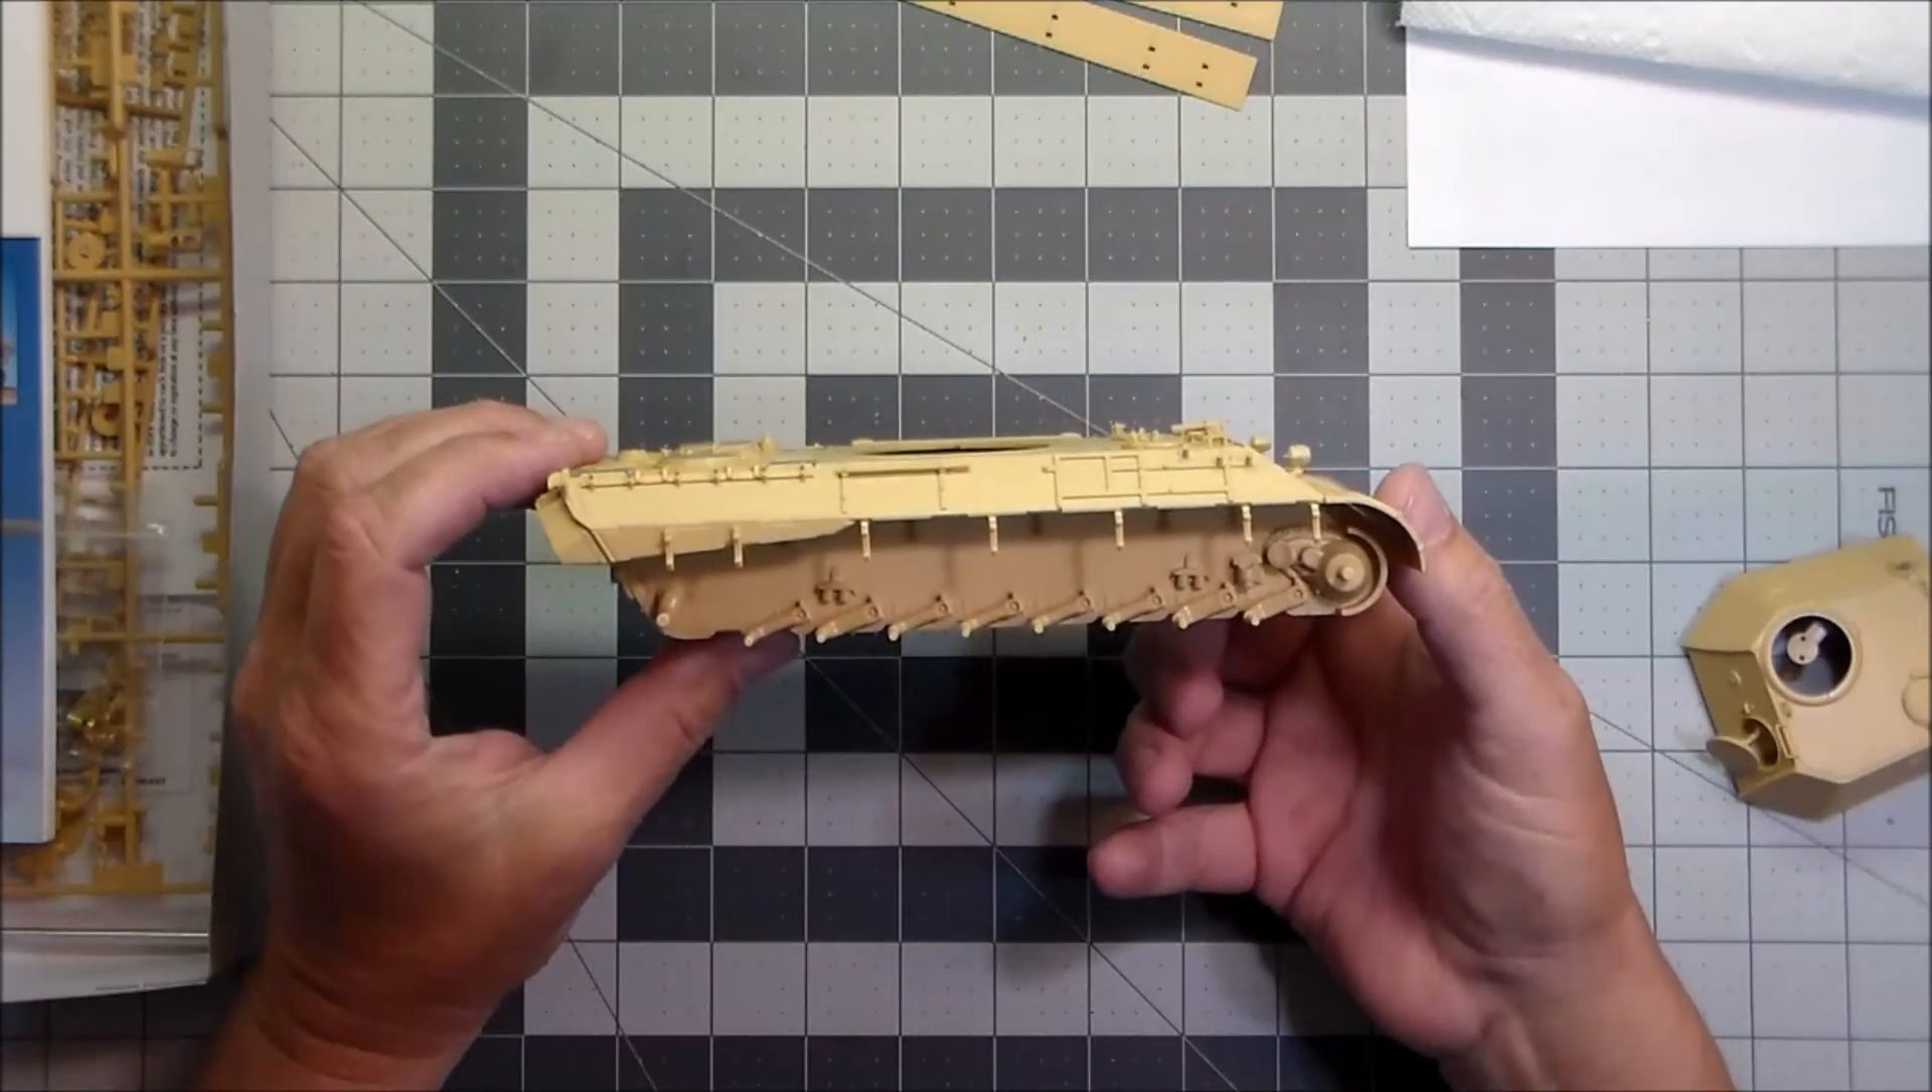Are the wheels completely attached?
No.